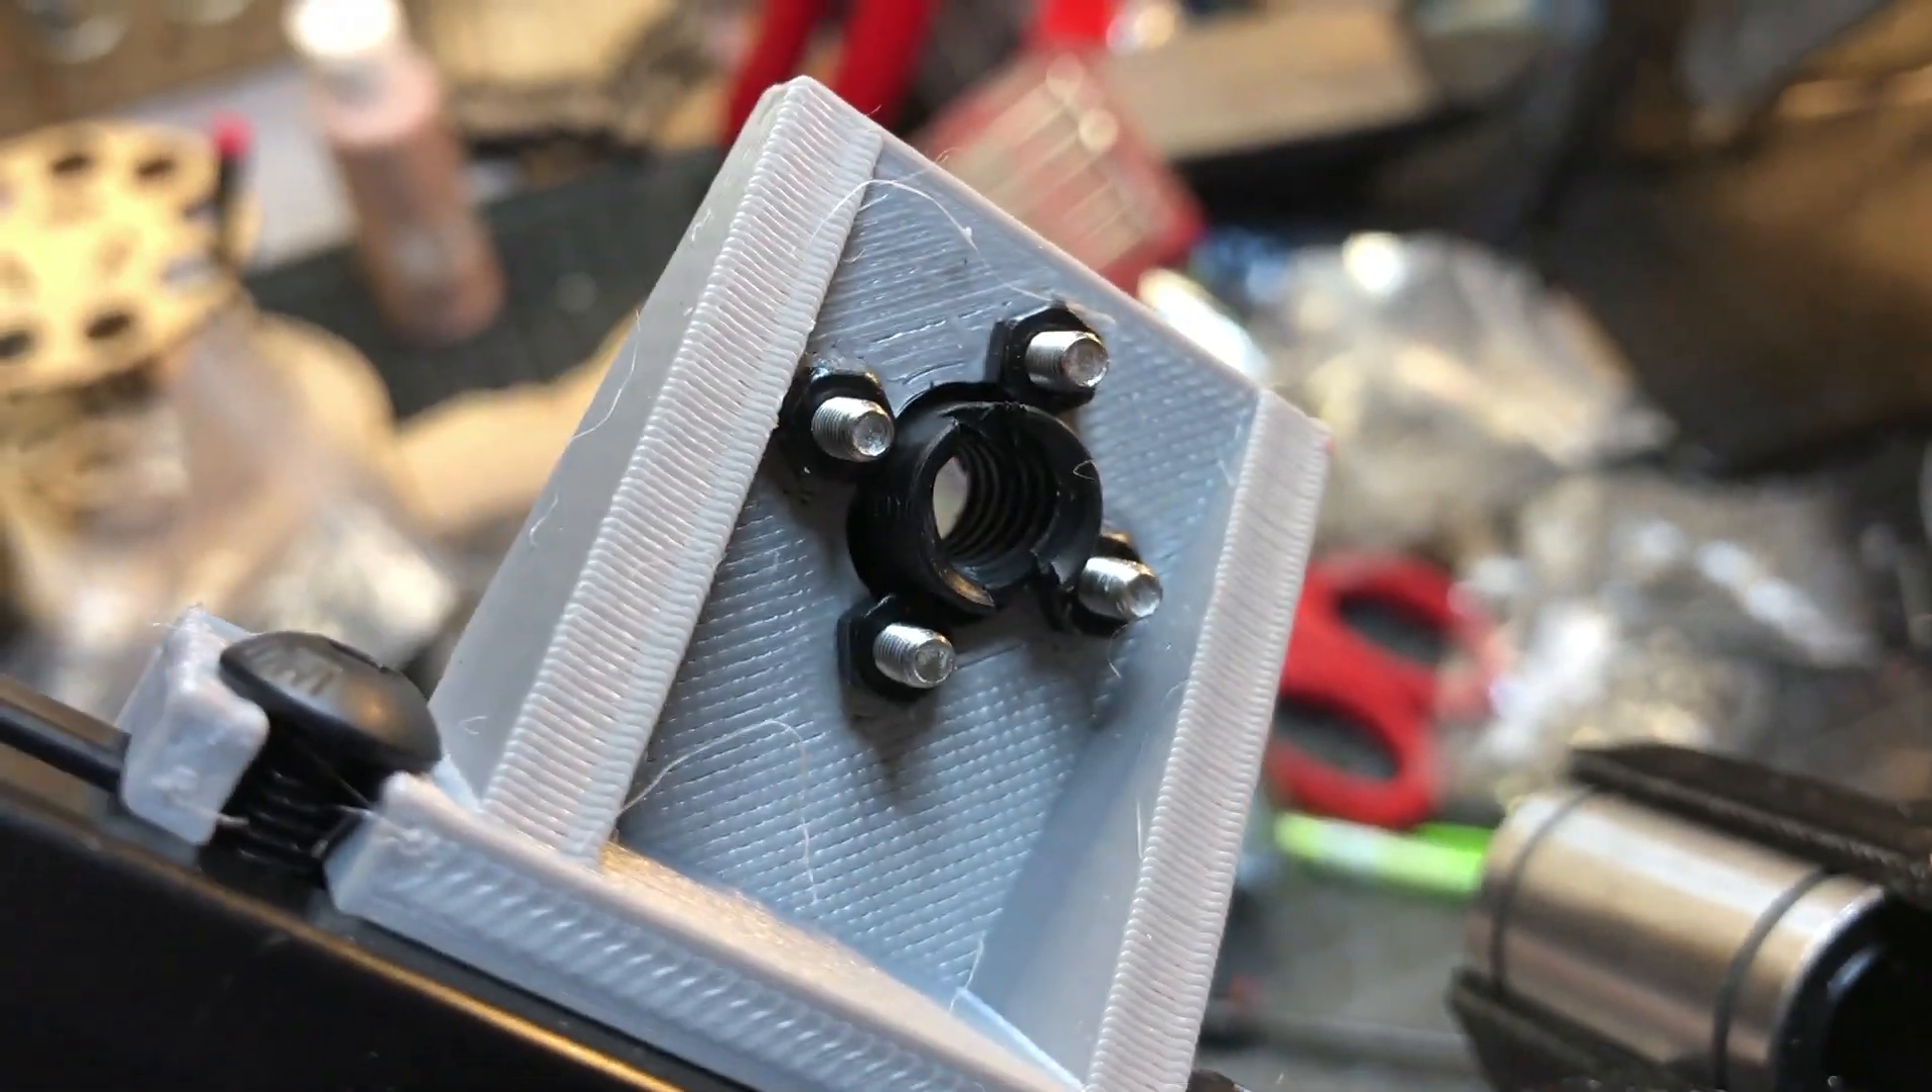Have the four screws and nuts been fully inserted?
Yes.